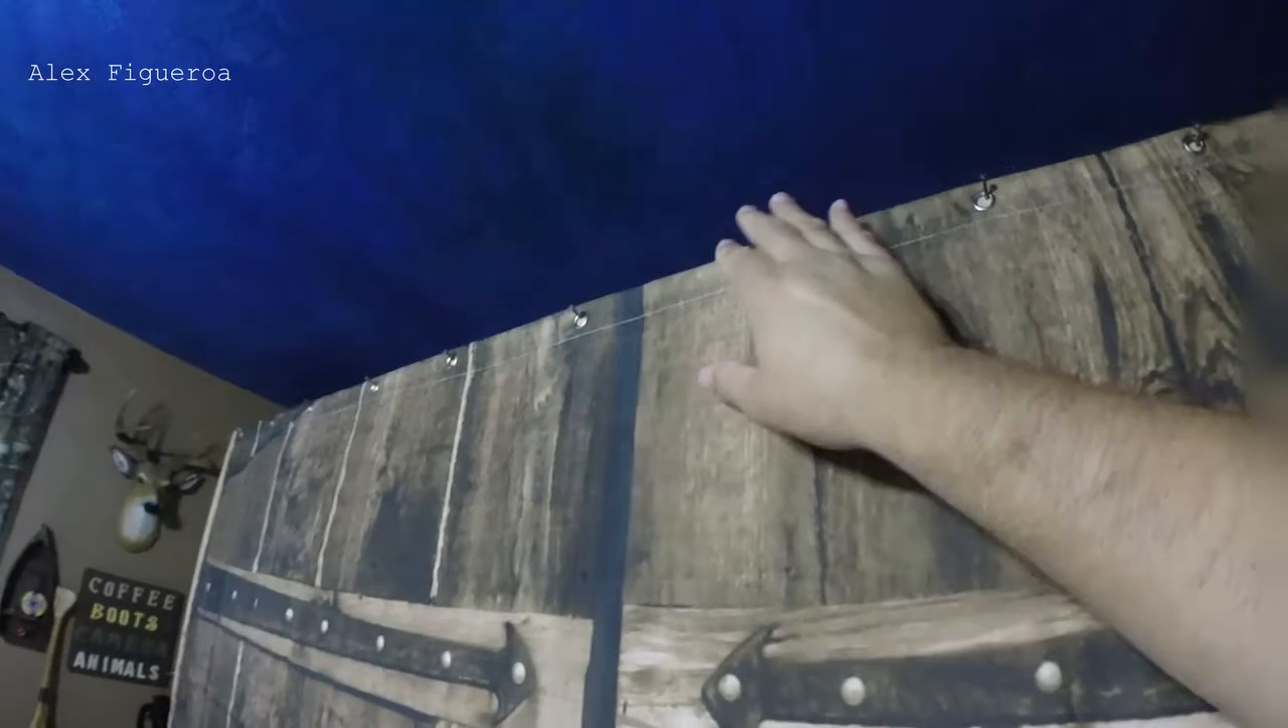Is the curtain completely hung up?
Yes.